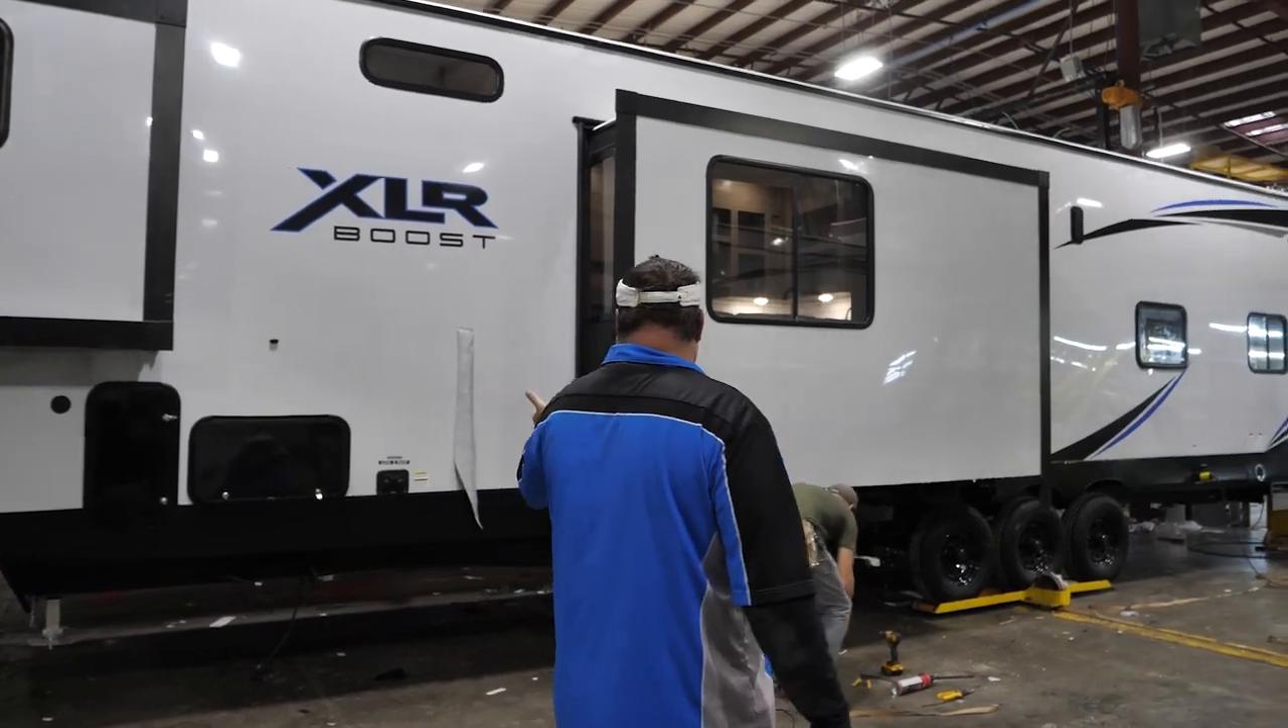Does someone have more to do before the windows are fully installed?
No.